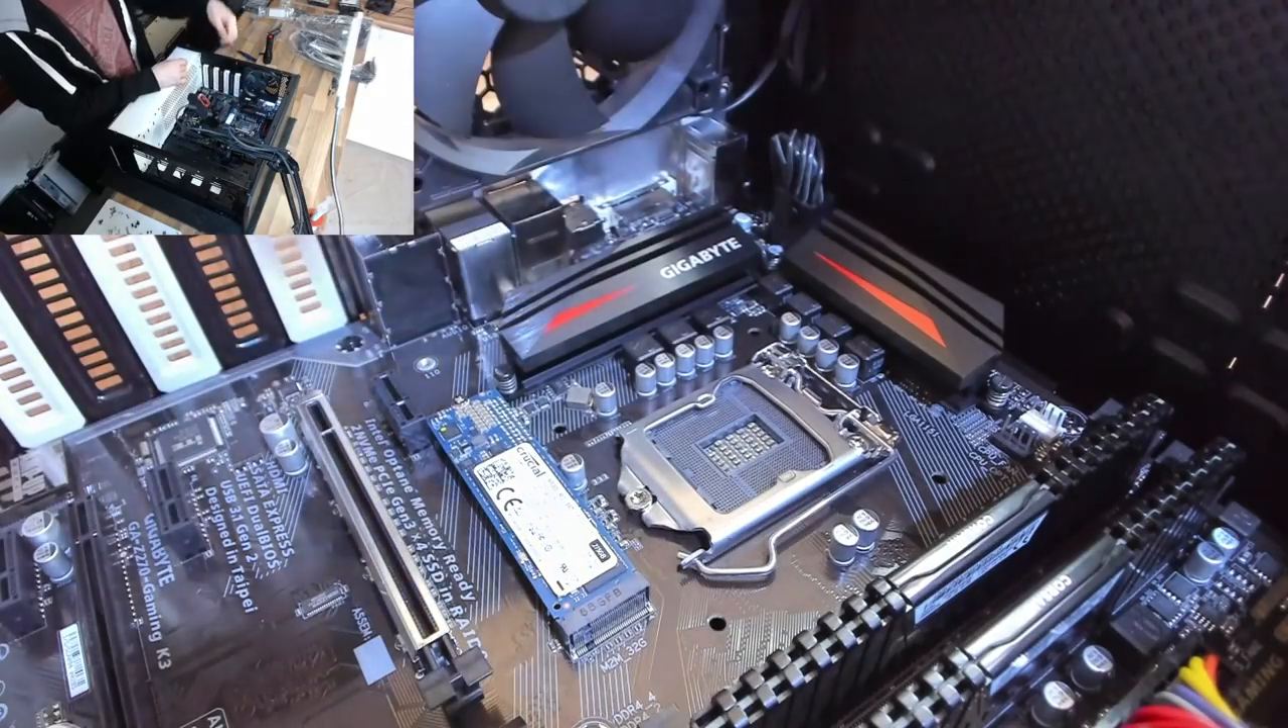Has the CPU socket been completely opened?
No.